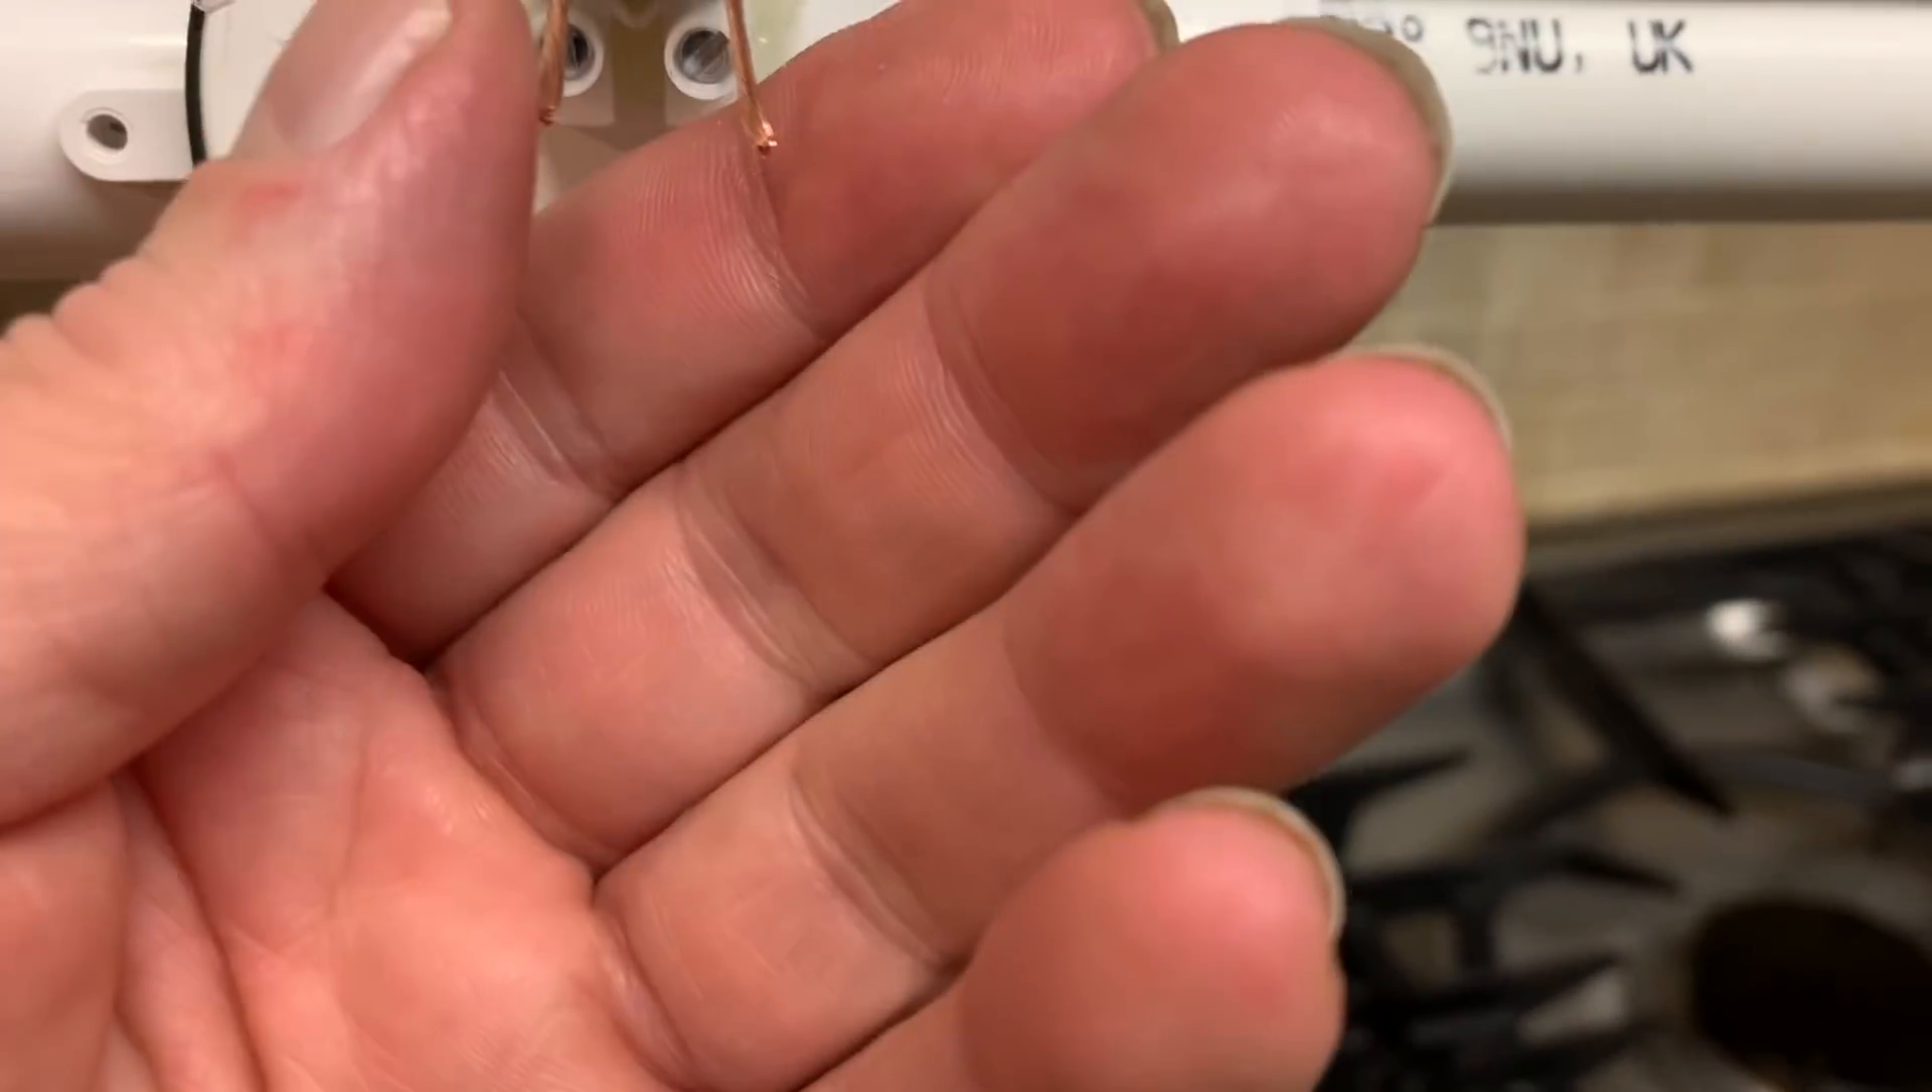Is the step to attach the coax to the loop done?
No.